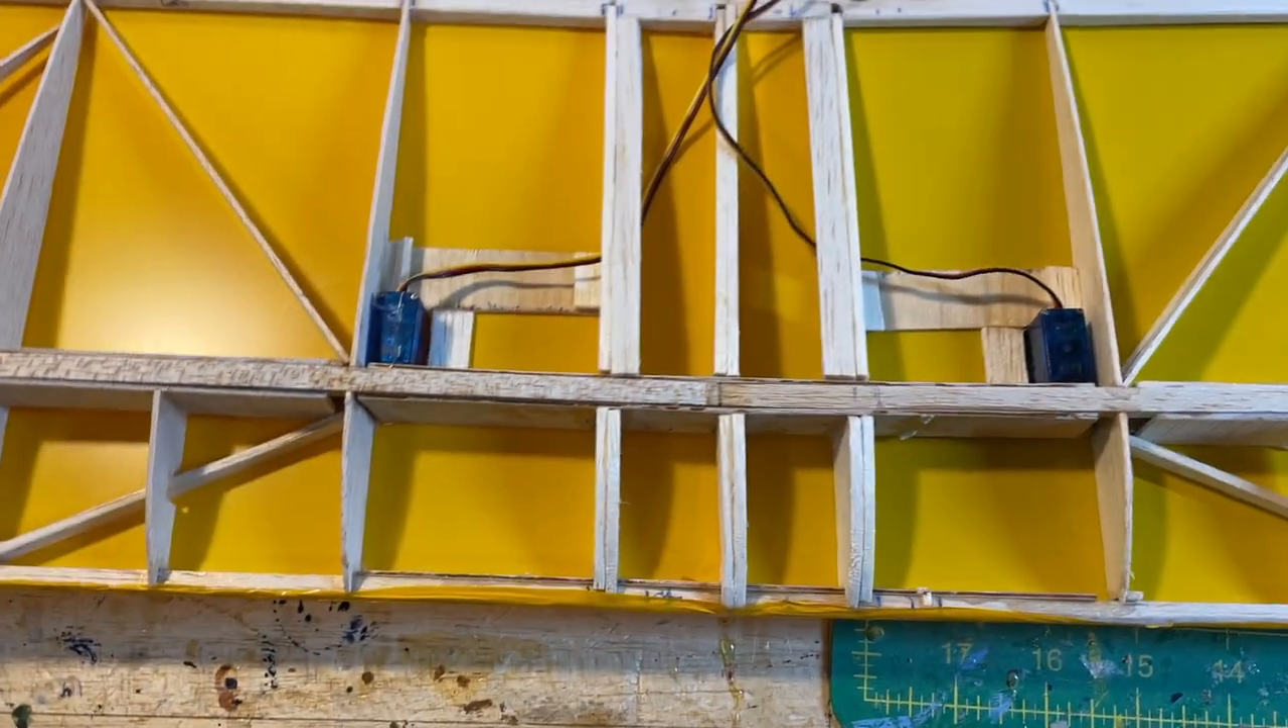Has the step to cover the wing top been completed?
No.